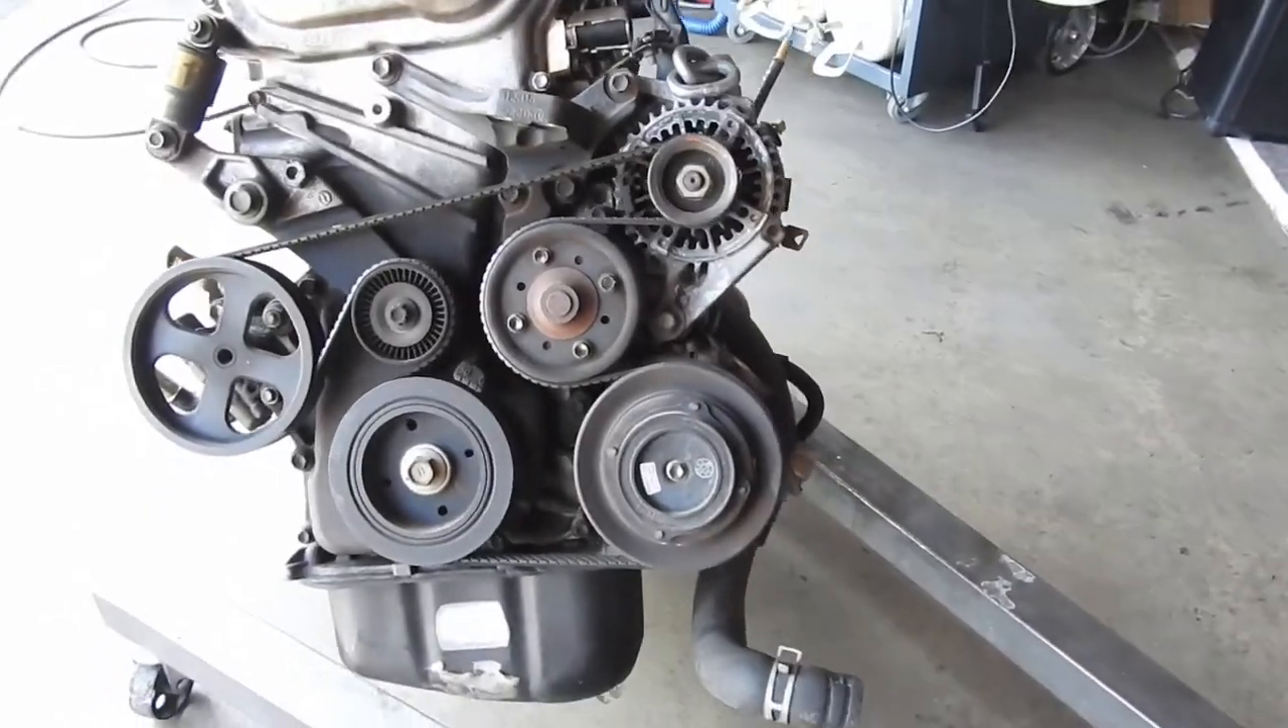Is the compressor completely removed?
No.